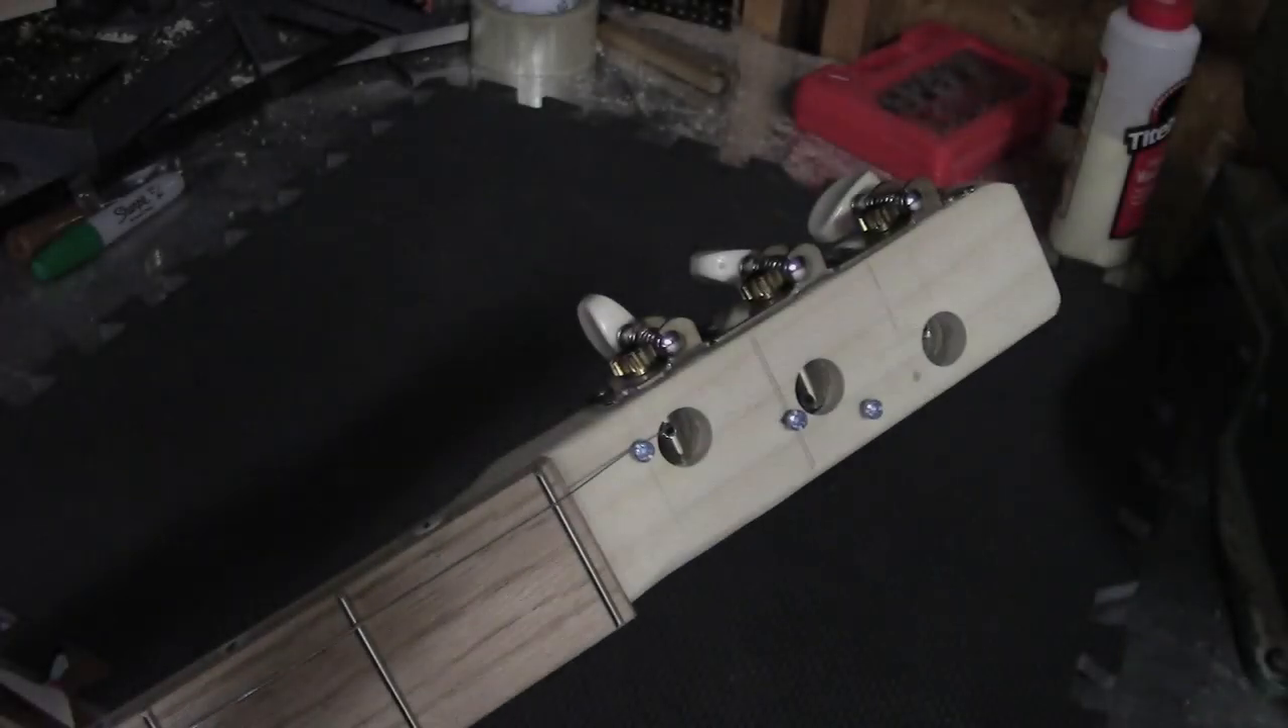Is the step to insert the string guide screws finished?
Yes.